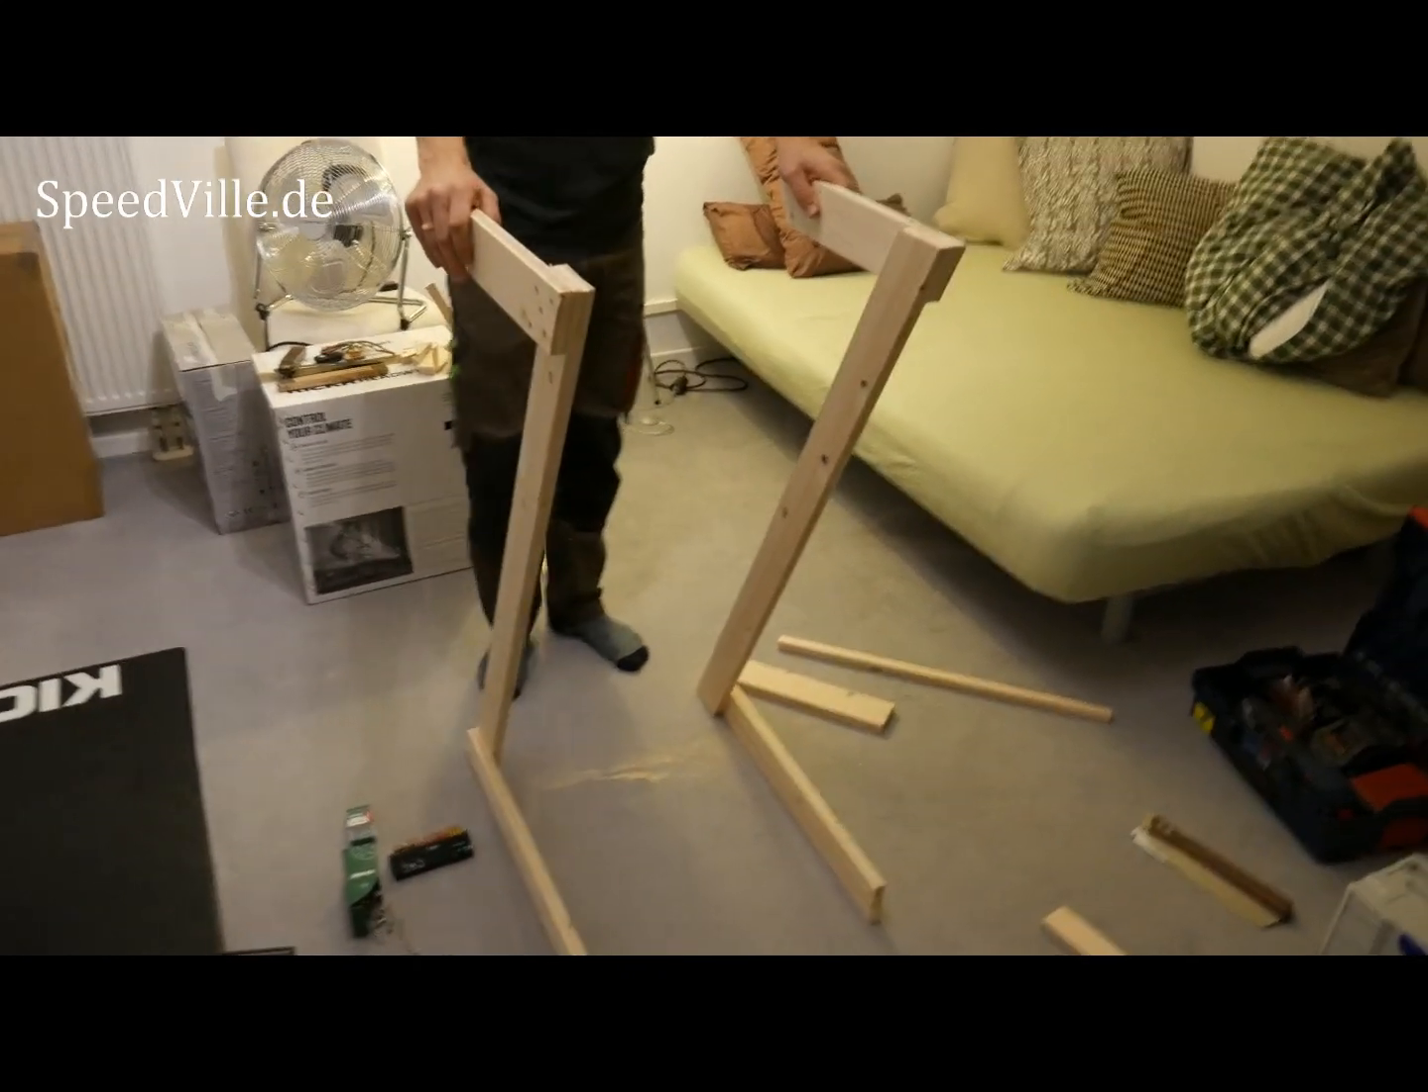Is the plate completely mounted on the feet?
No.